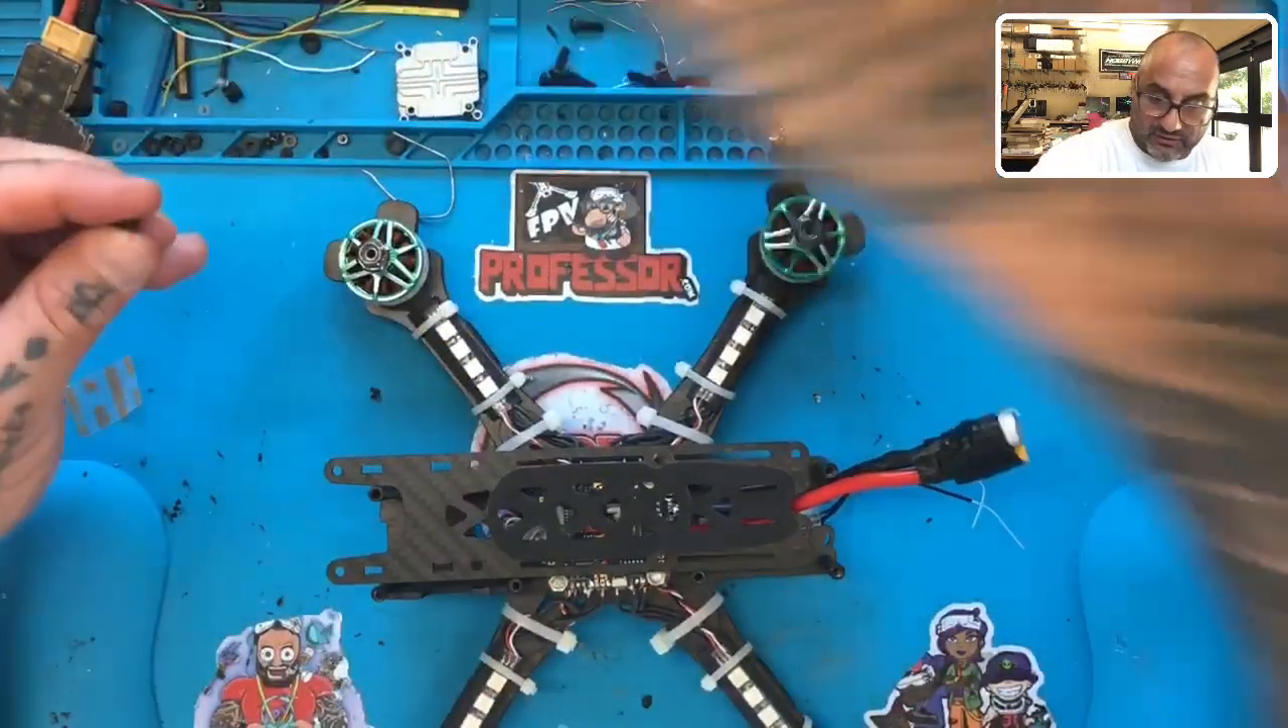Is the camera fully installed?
No.